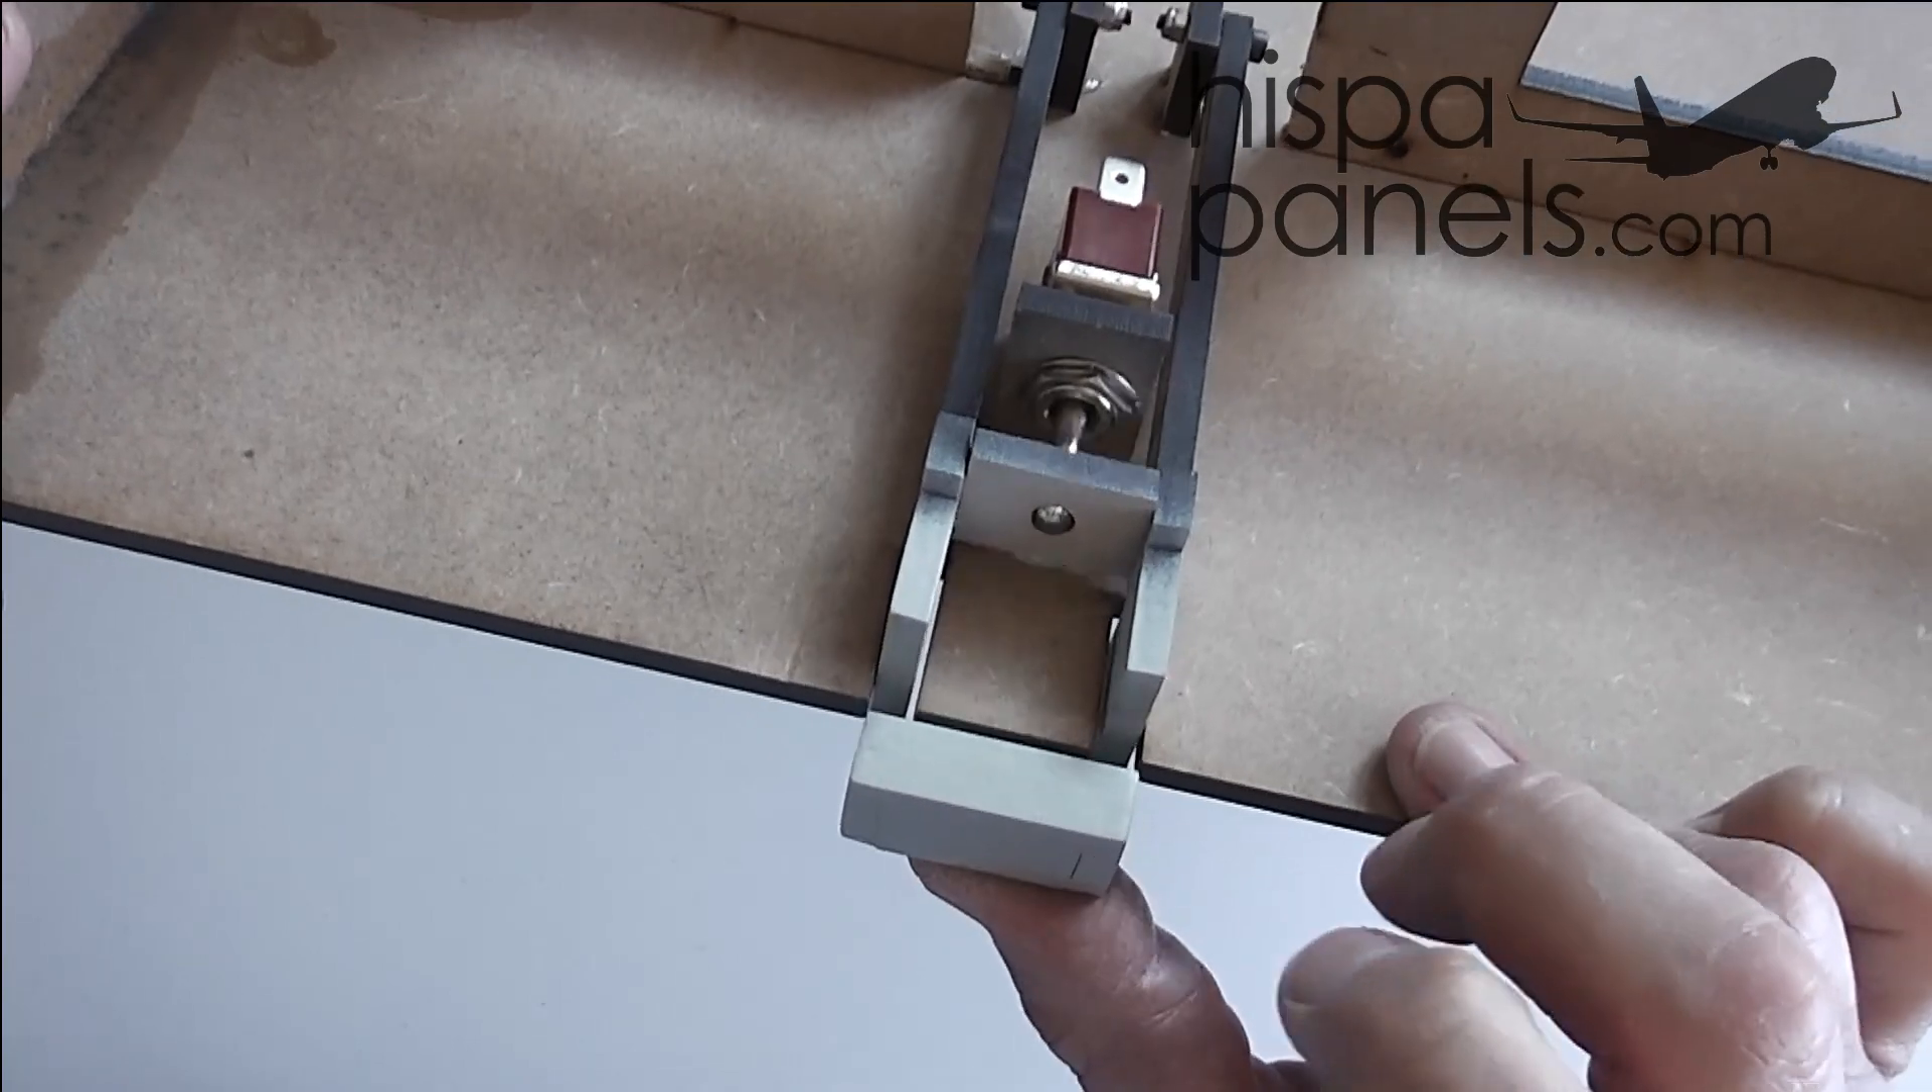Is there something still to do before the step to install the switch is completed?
No.